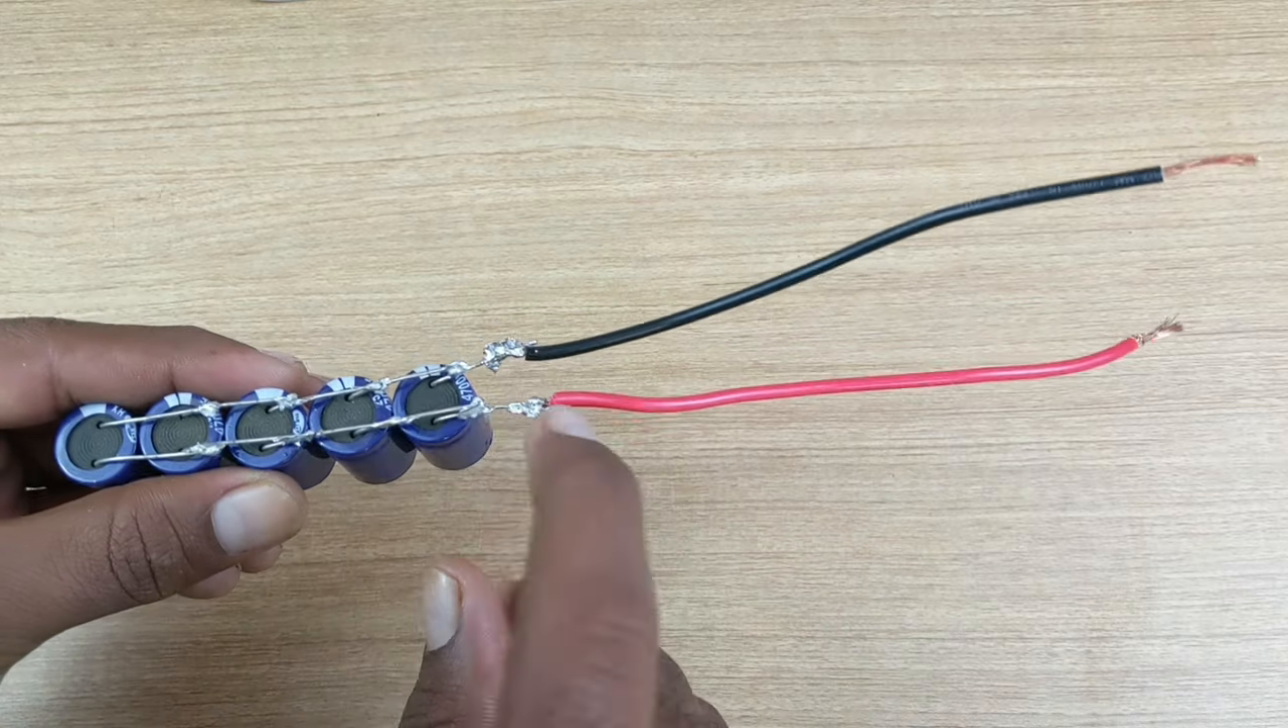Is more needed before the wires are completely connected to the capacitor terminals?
No.